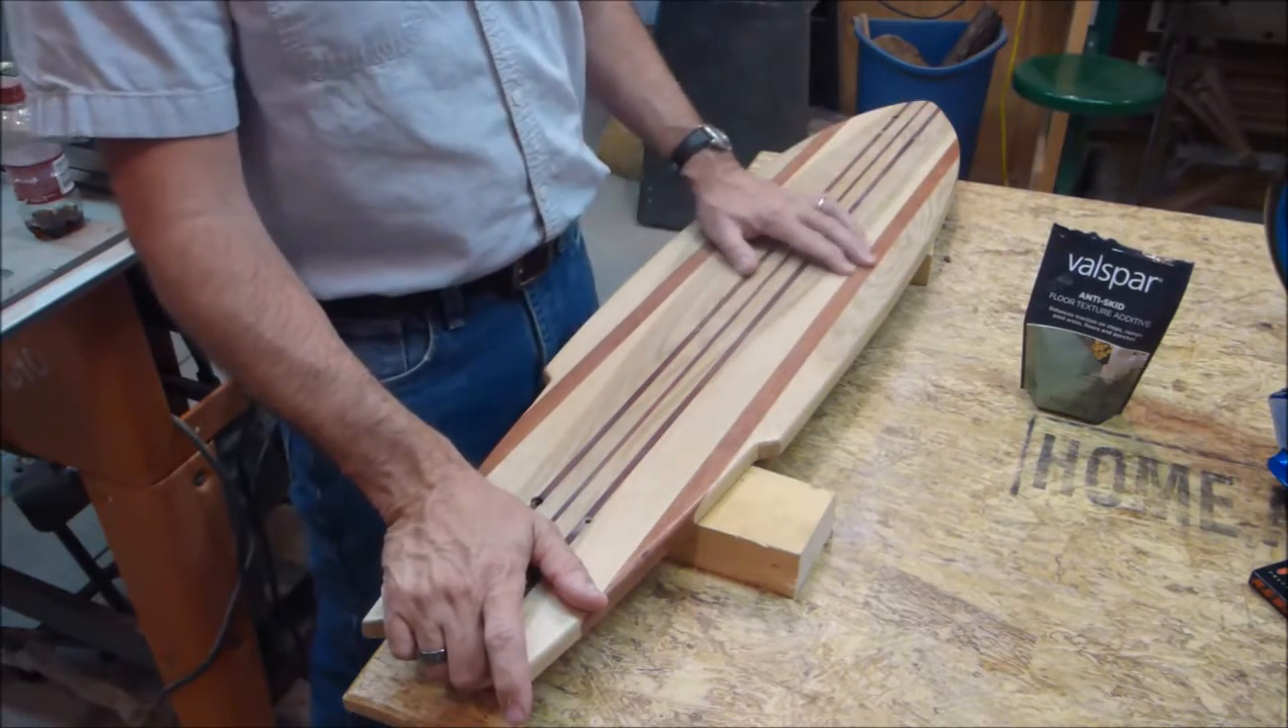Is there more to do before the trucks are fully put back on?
Yes.